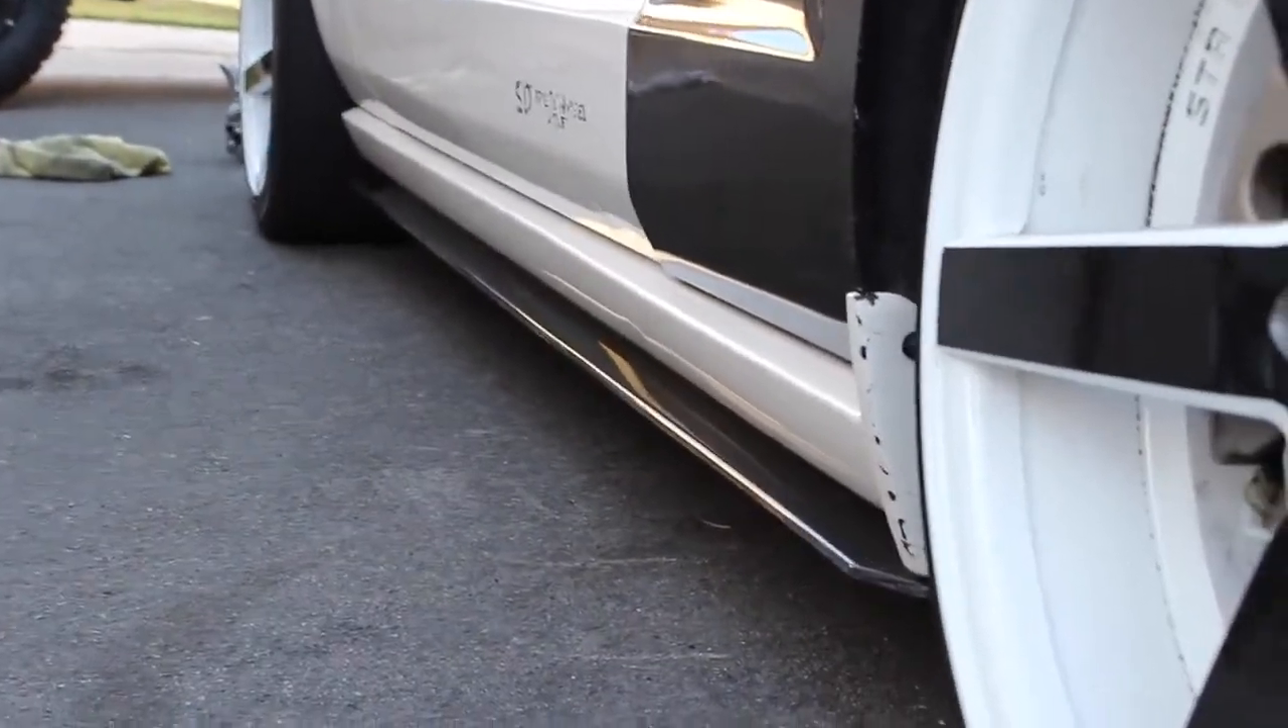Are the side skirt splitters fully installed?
Yes.